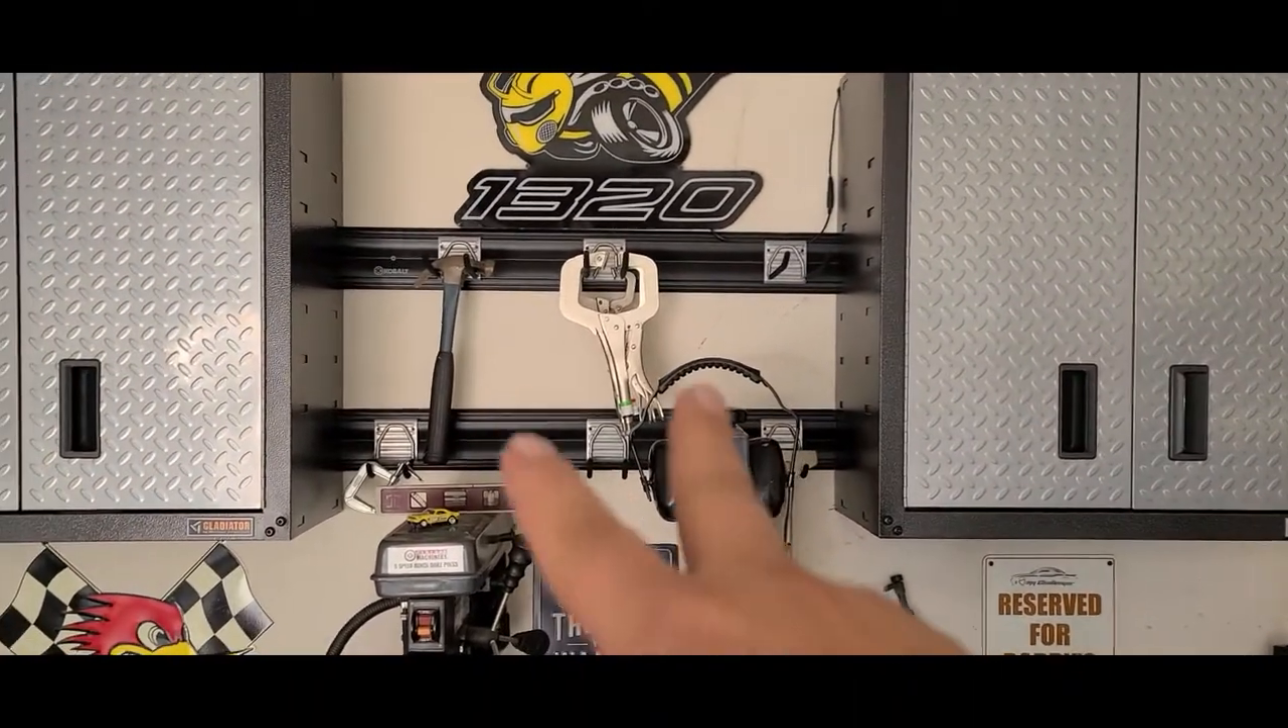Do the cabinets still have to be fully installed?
No.